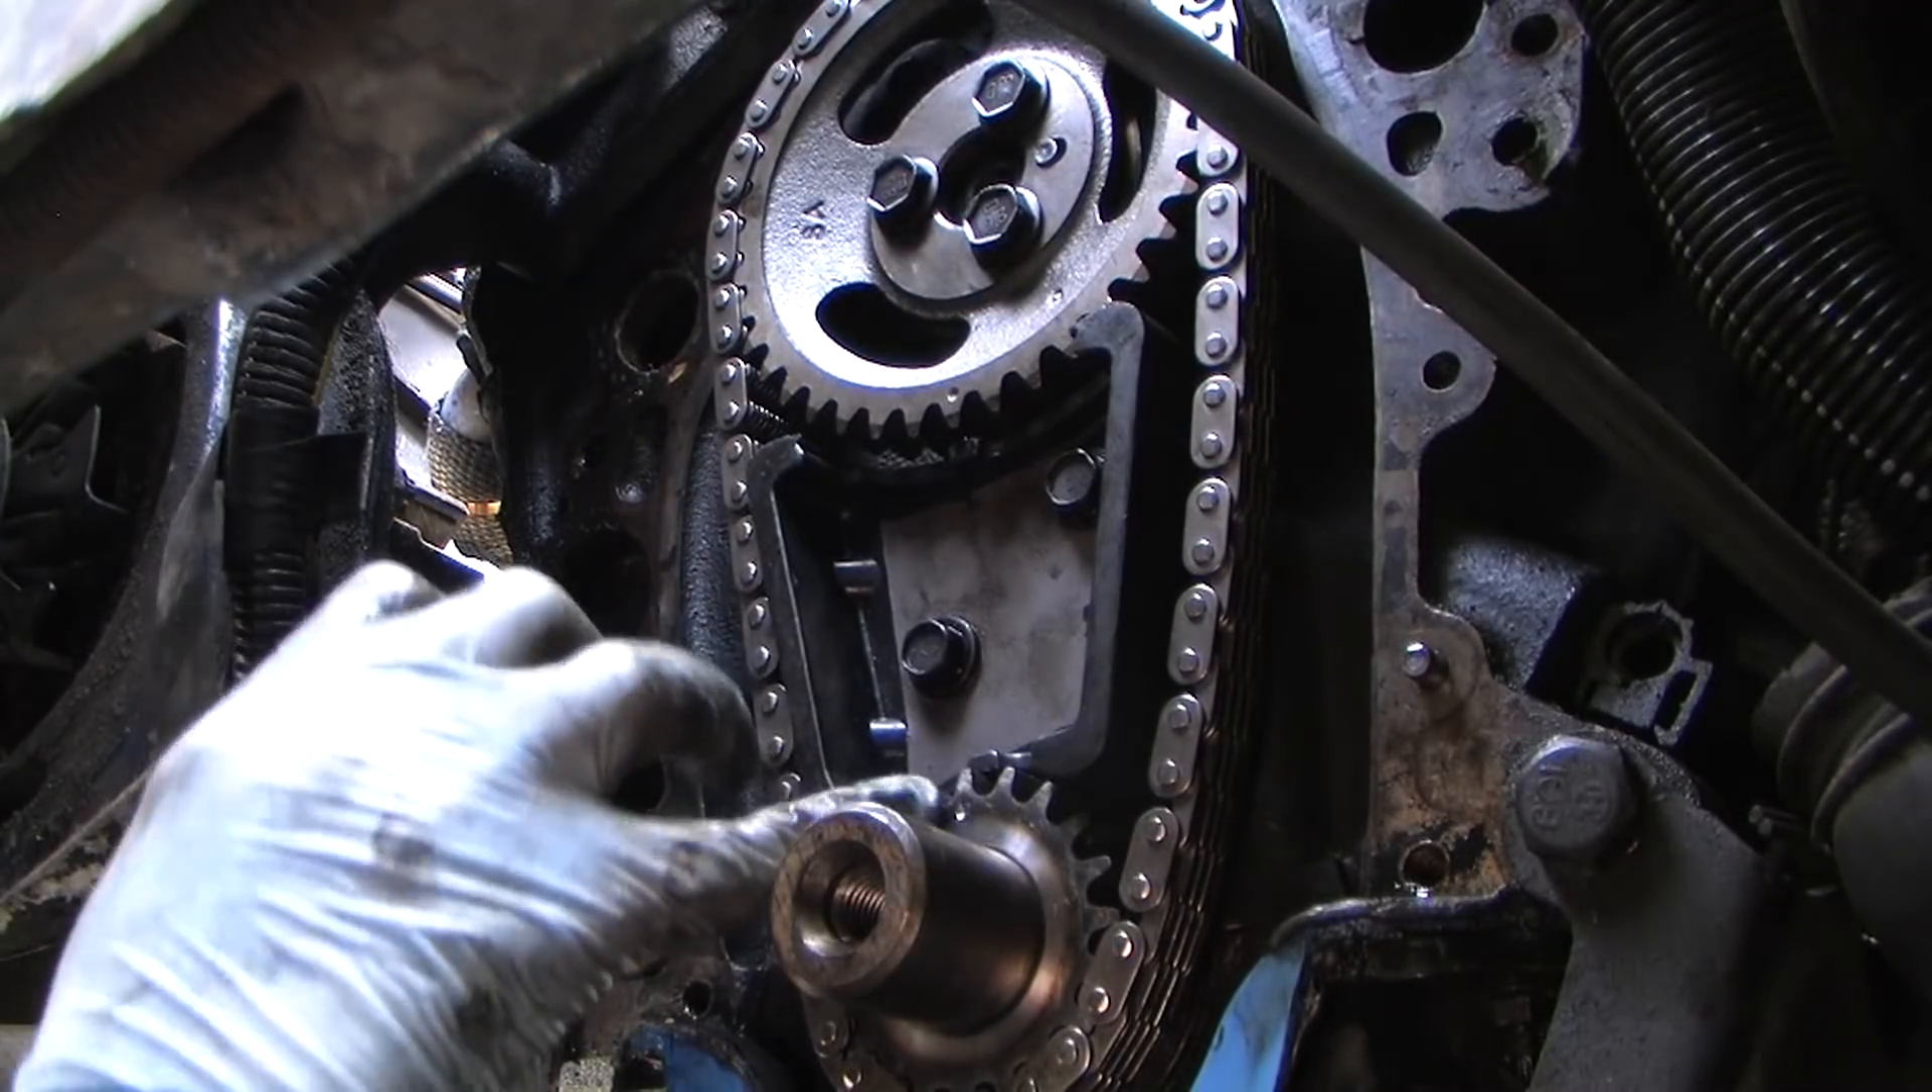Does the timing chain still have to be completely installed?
No.